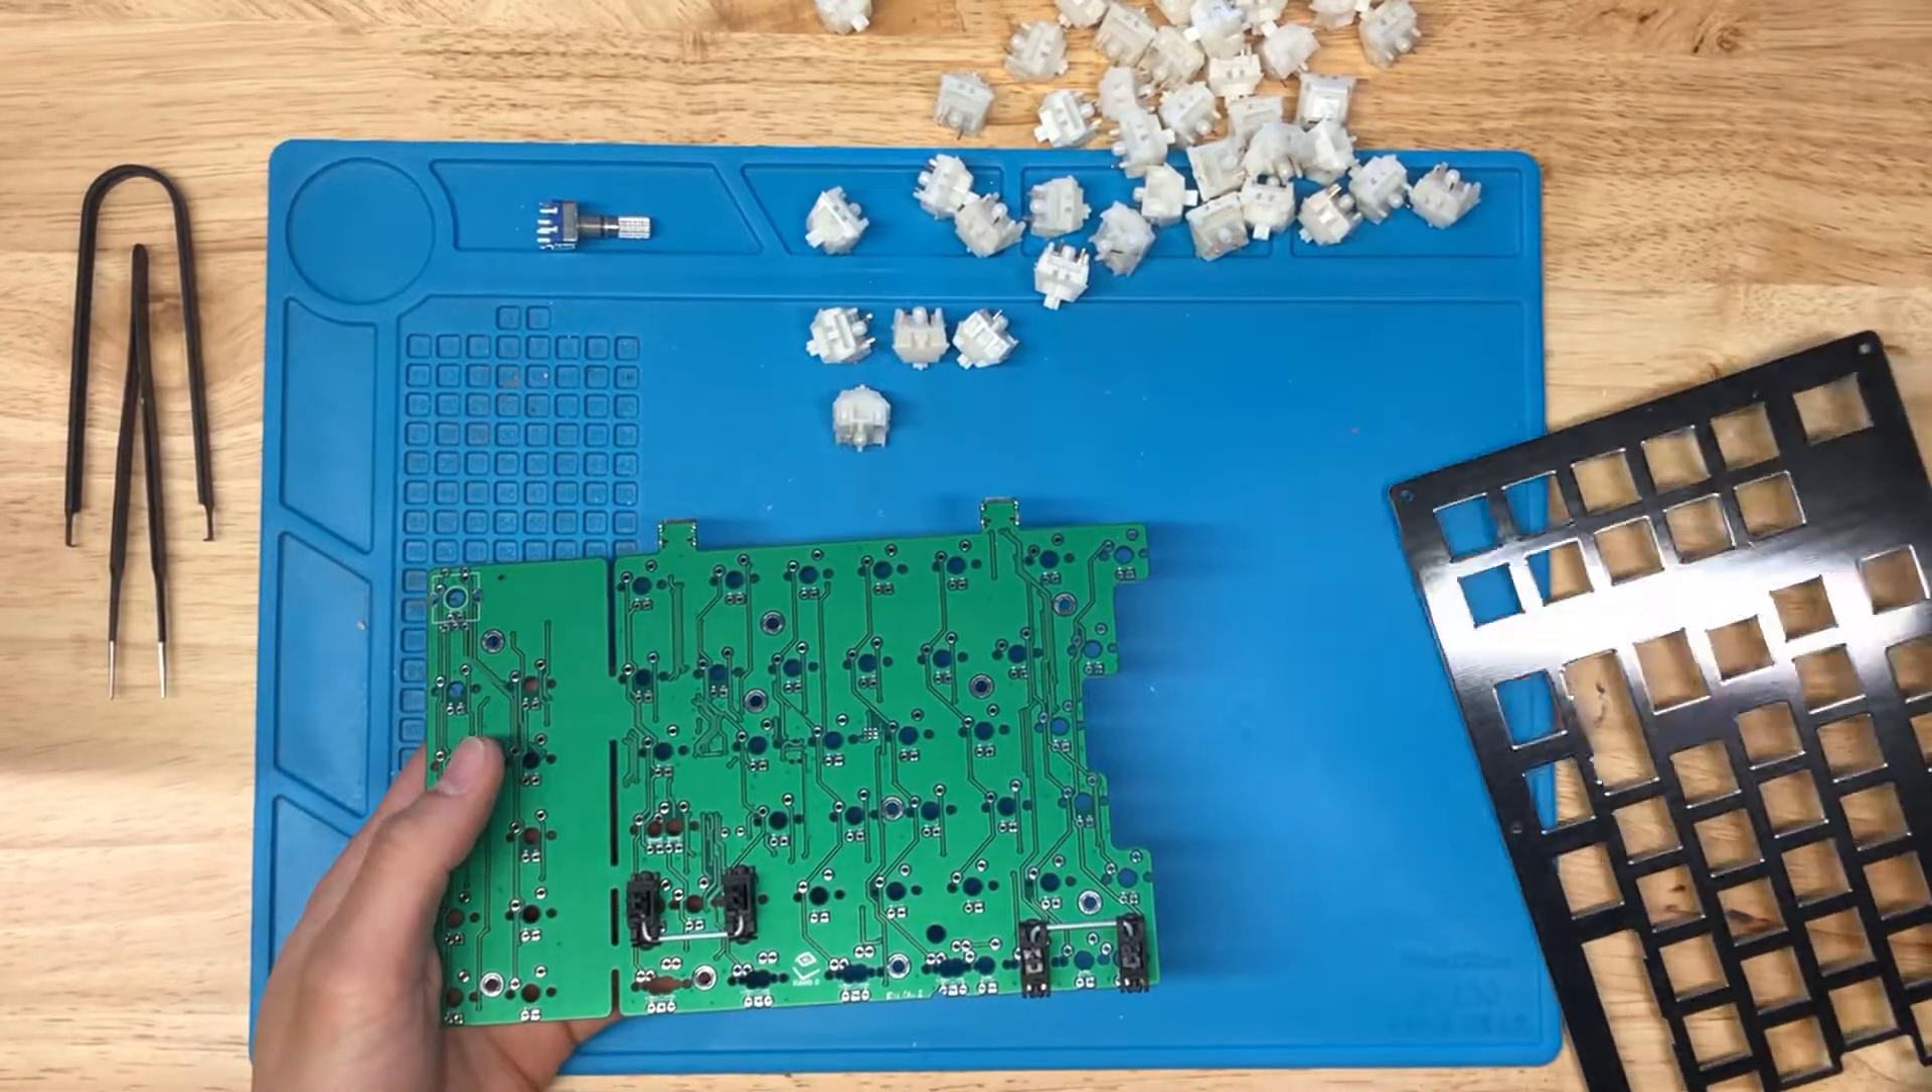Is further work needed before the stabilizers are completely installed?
No.